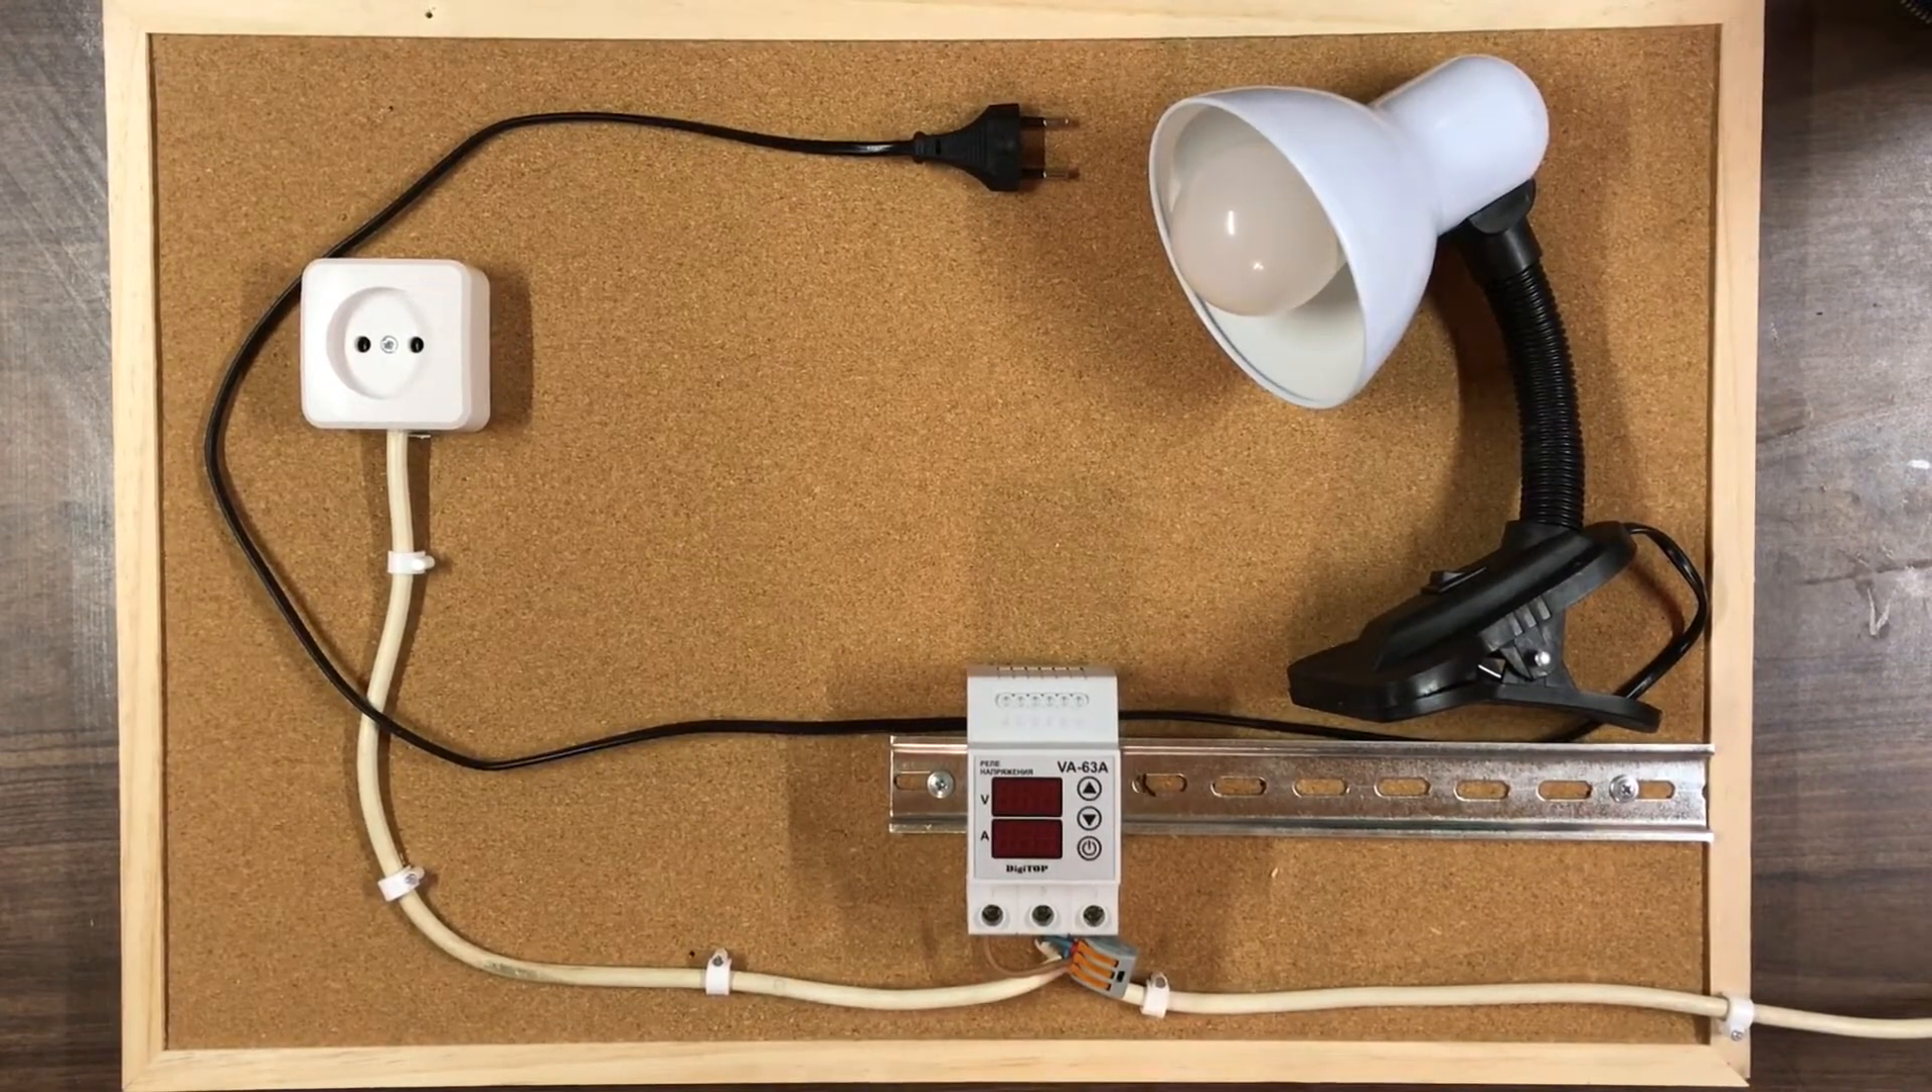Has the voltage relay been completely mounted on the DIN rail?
Yes.